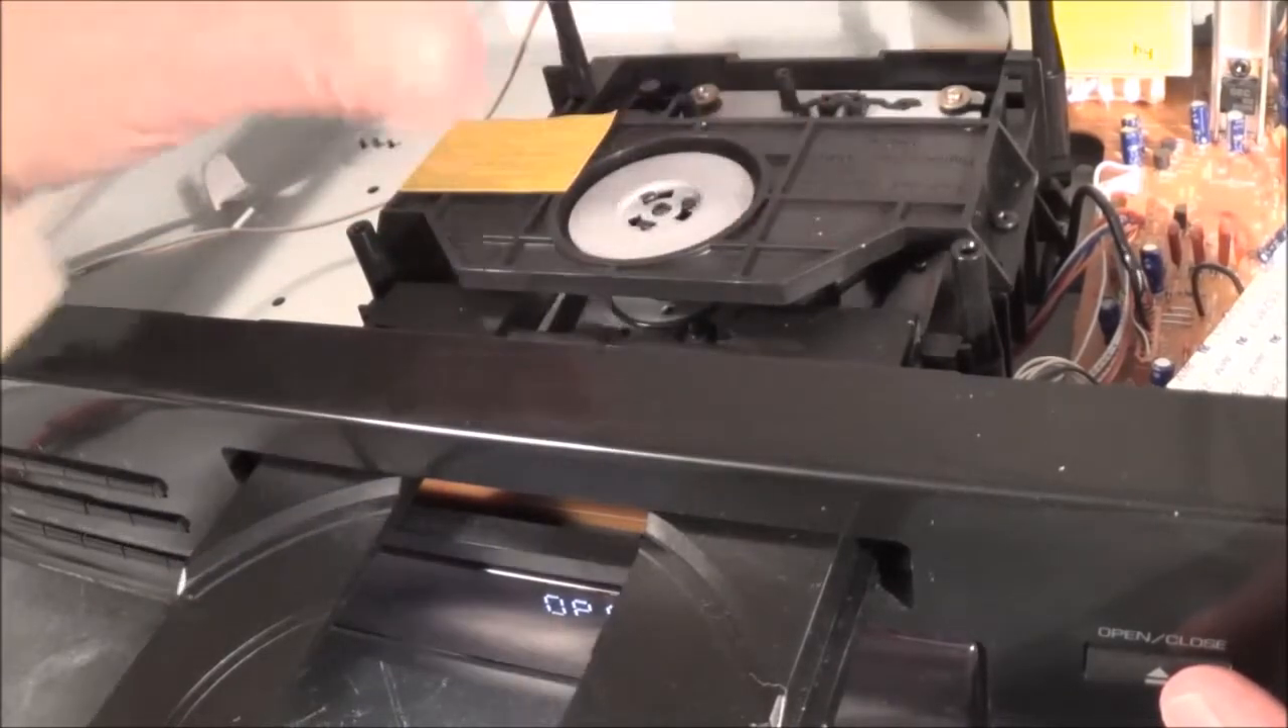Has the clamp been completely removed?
No.